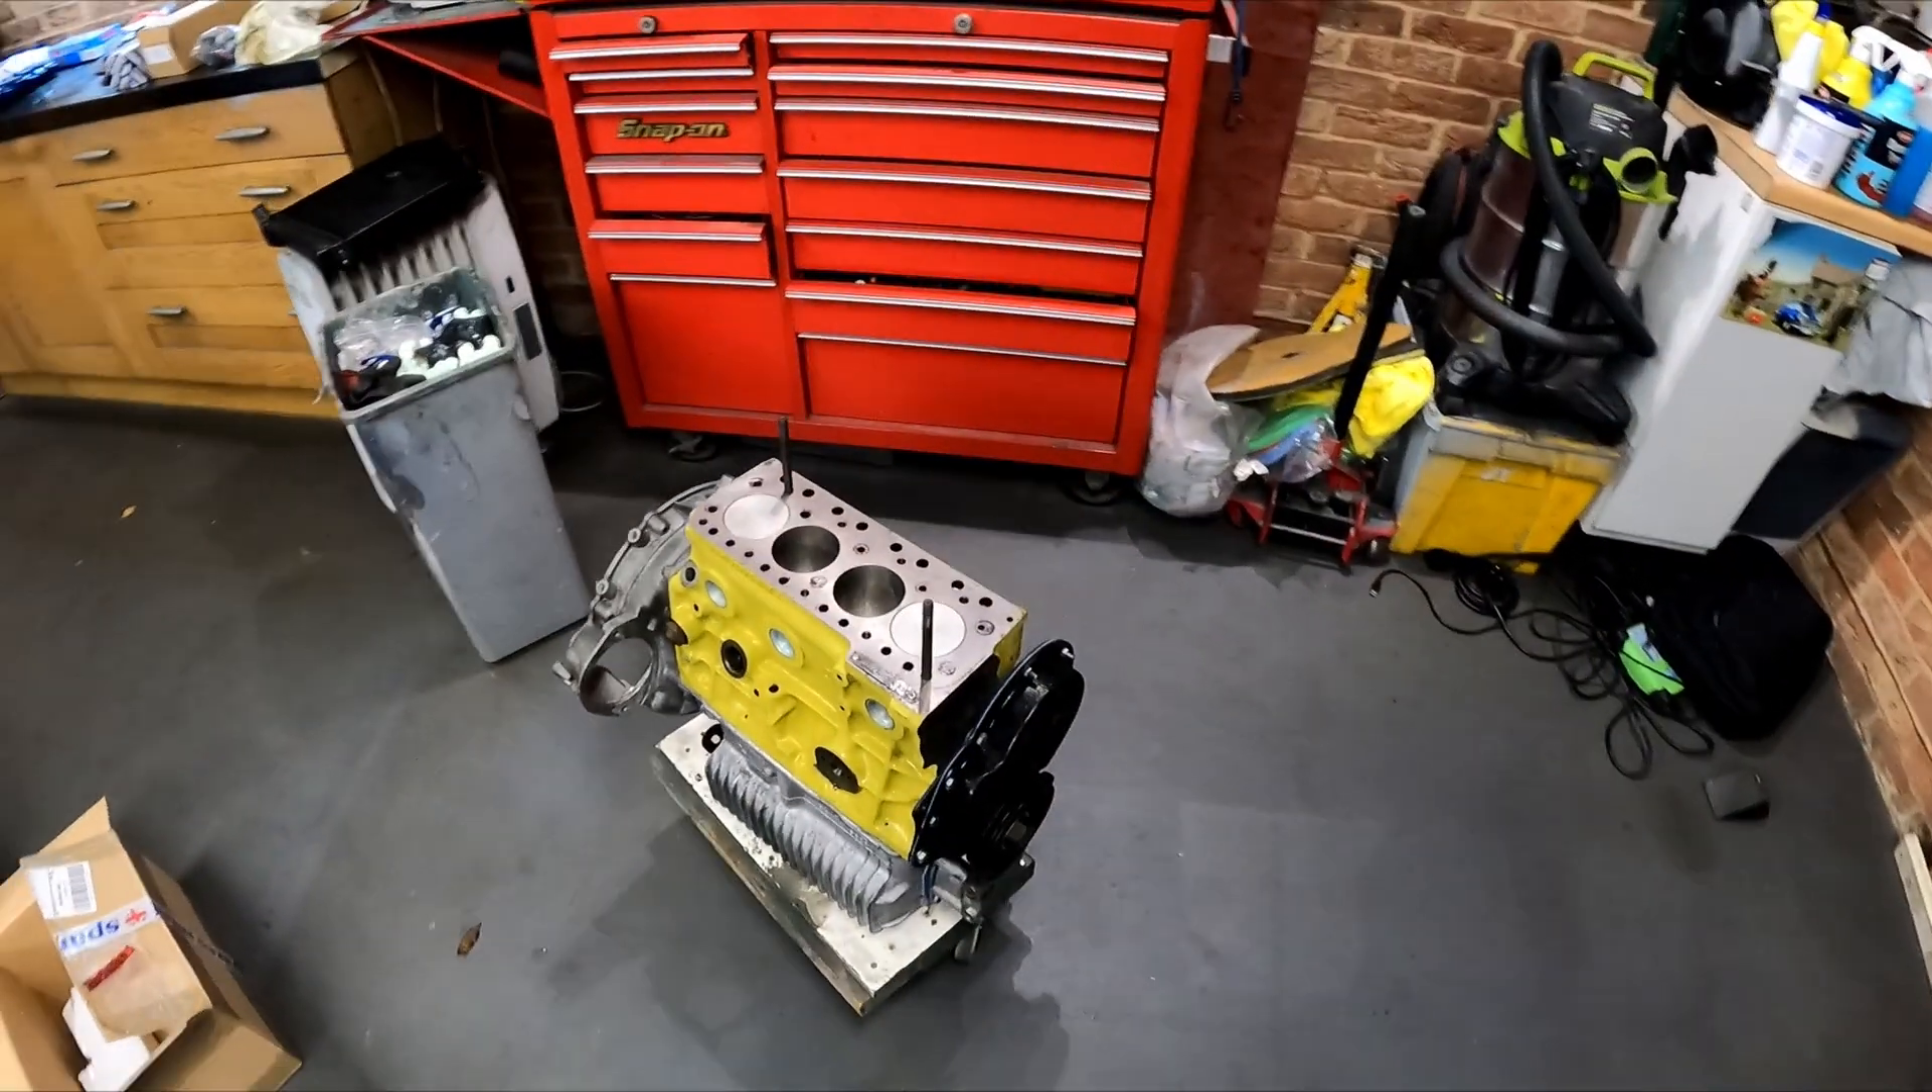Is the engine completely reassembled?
No.